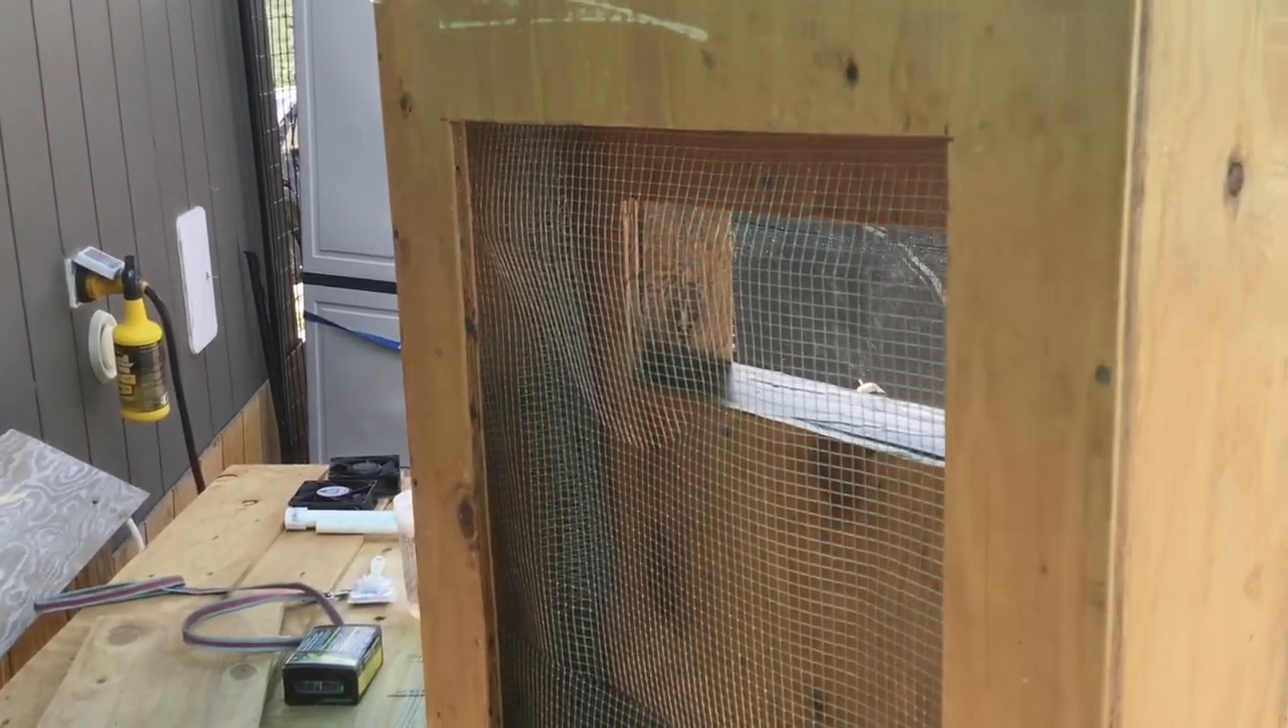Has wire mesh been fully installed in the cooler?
Yes.